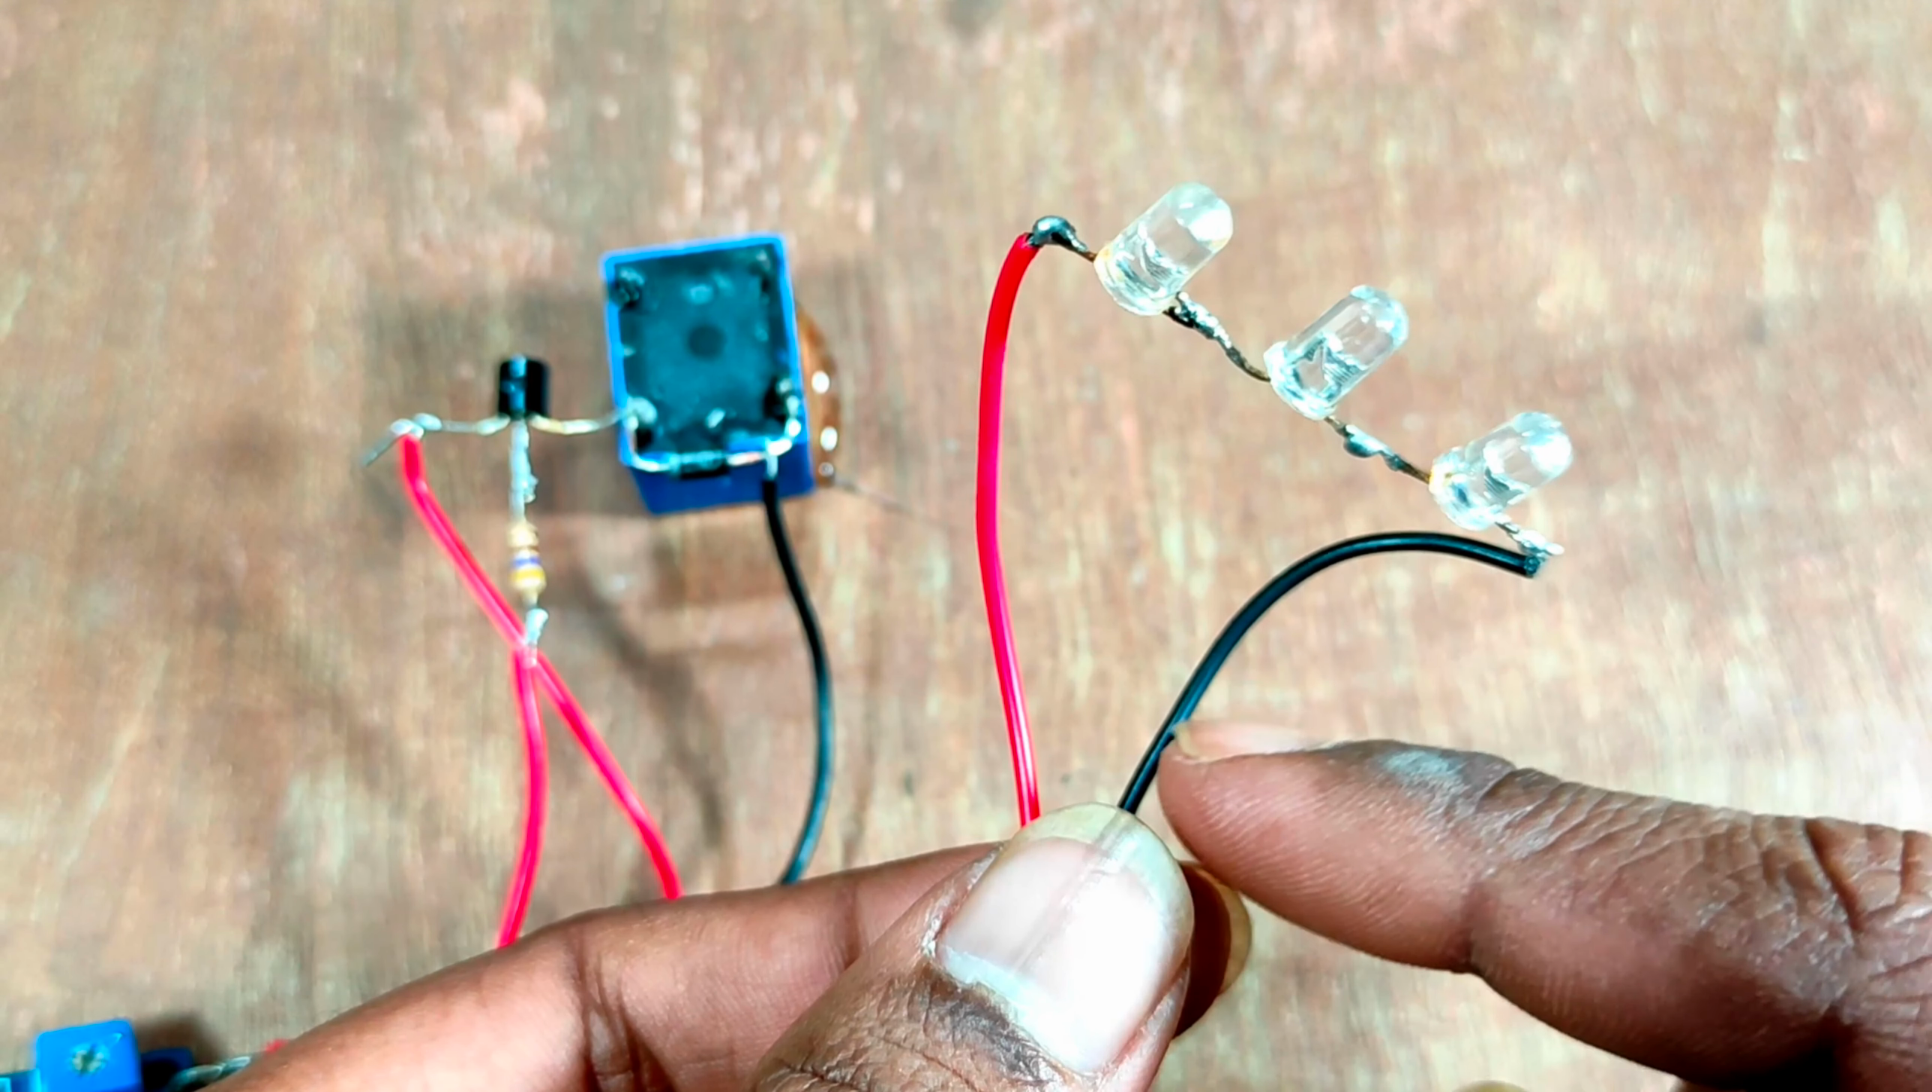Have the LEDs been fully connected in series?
Yes.